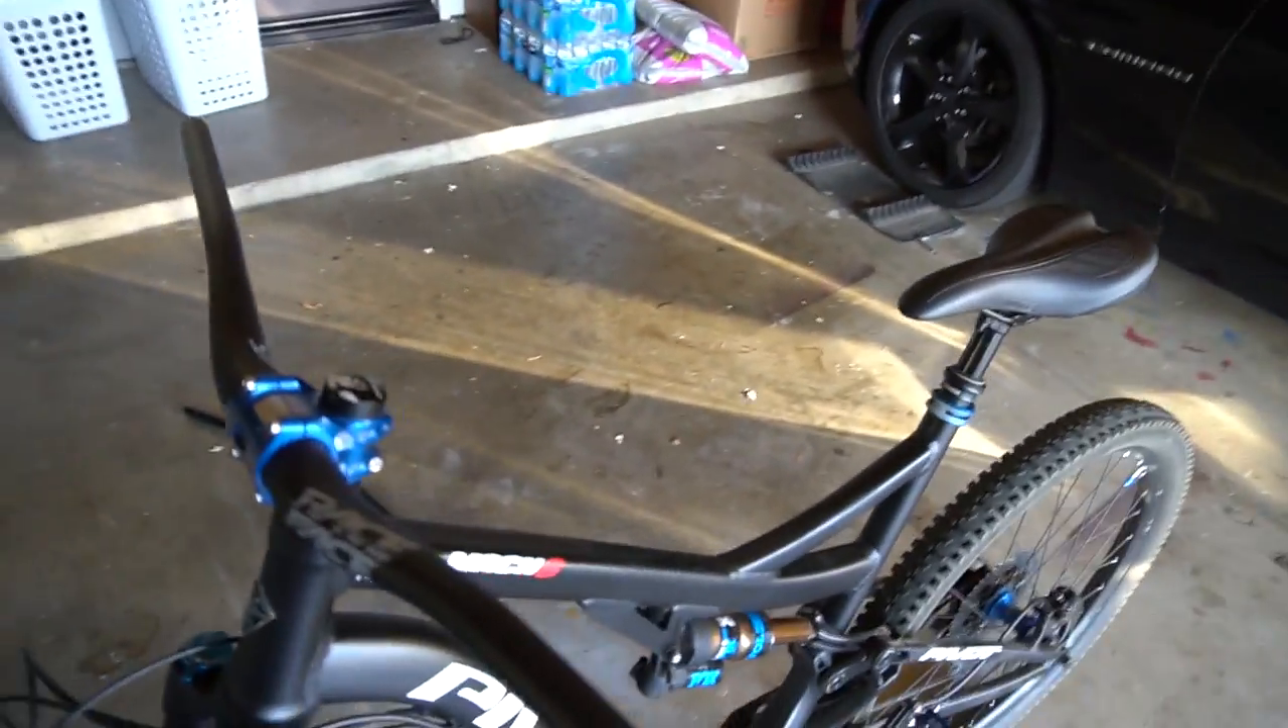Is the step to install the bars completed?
Yes.